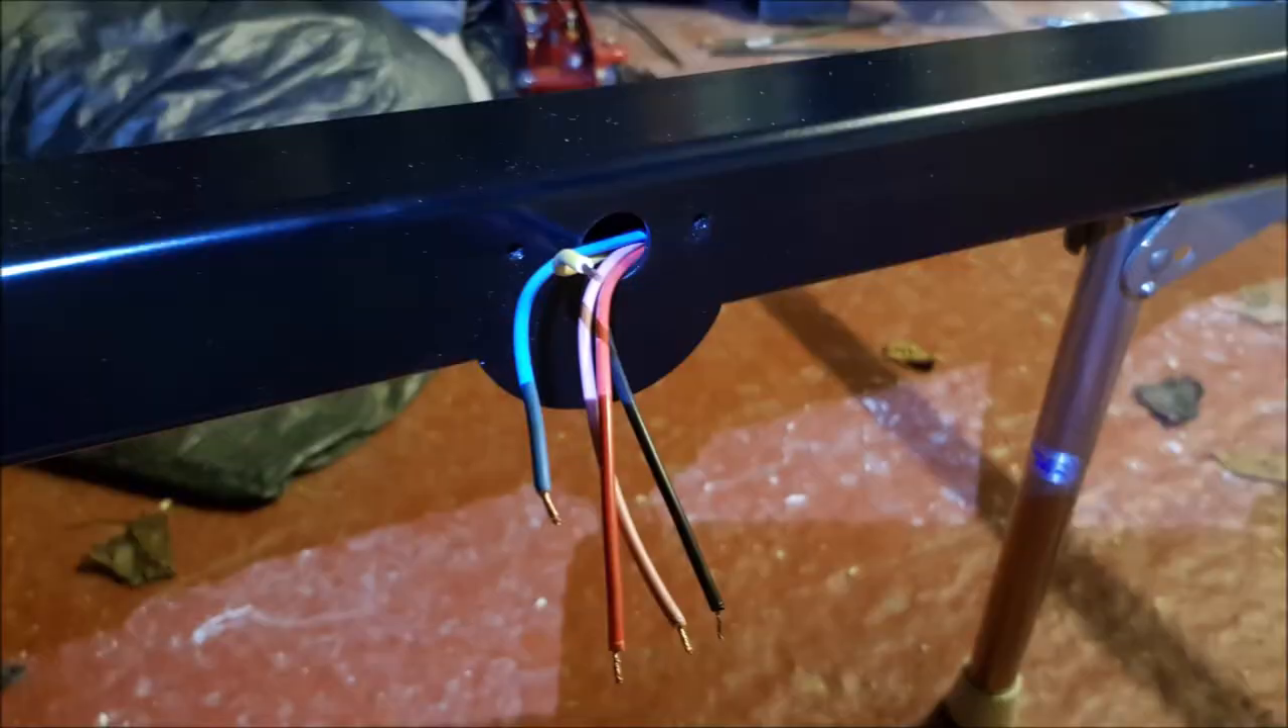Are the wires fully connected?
No.